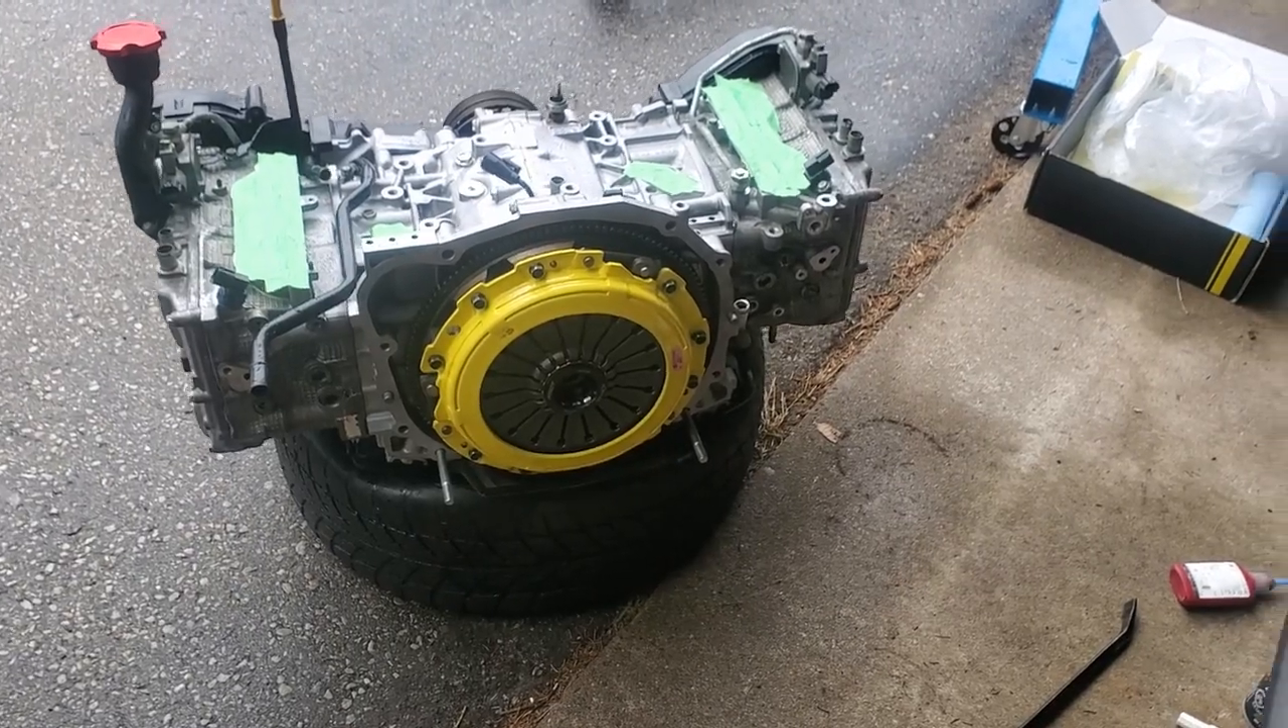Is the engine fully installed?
No.